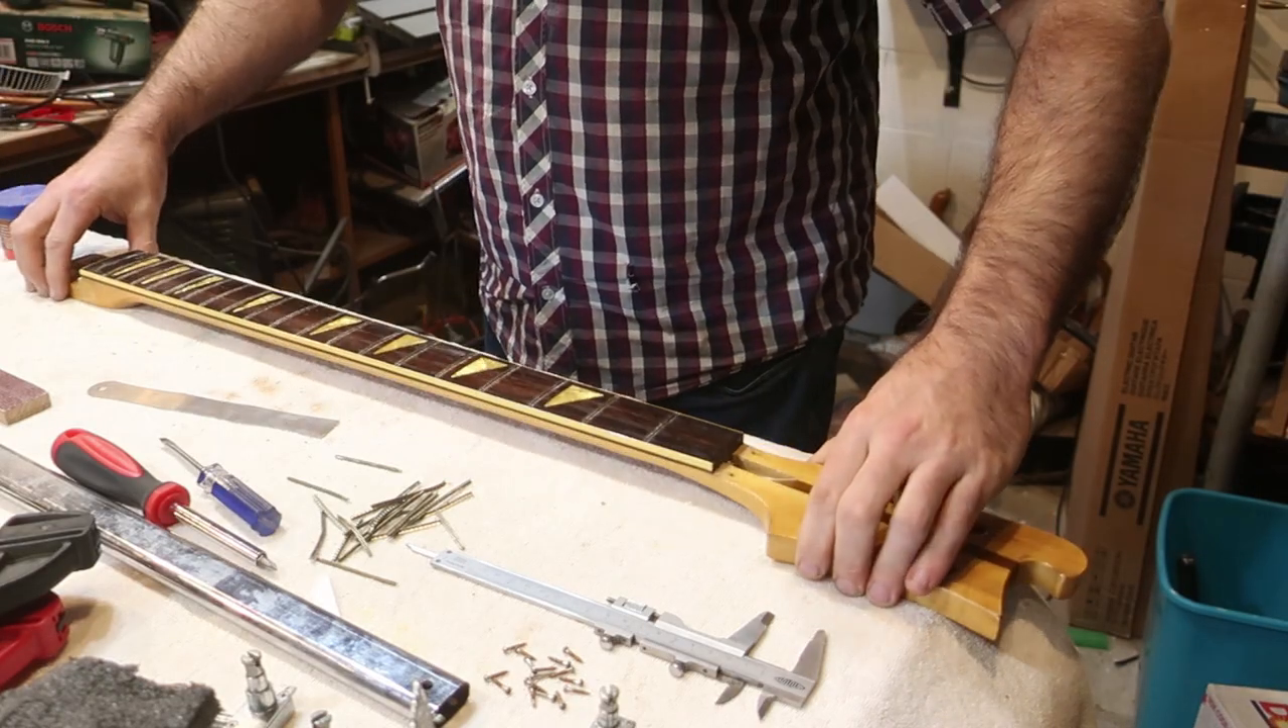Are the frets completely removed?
Yes.